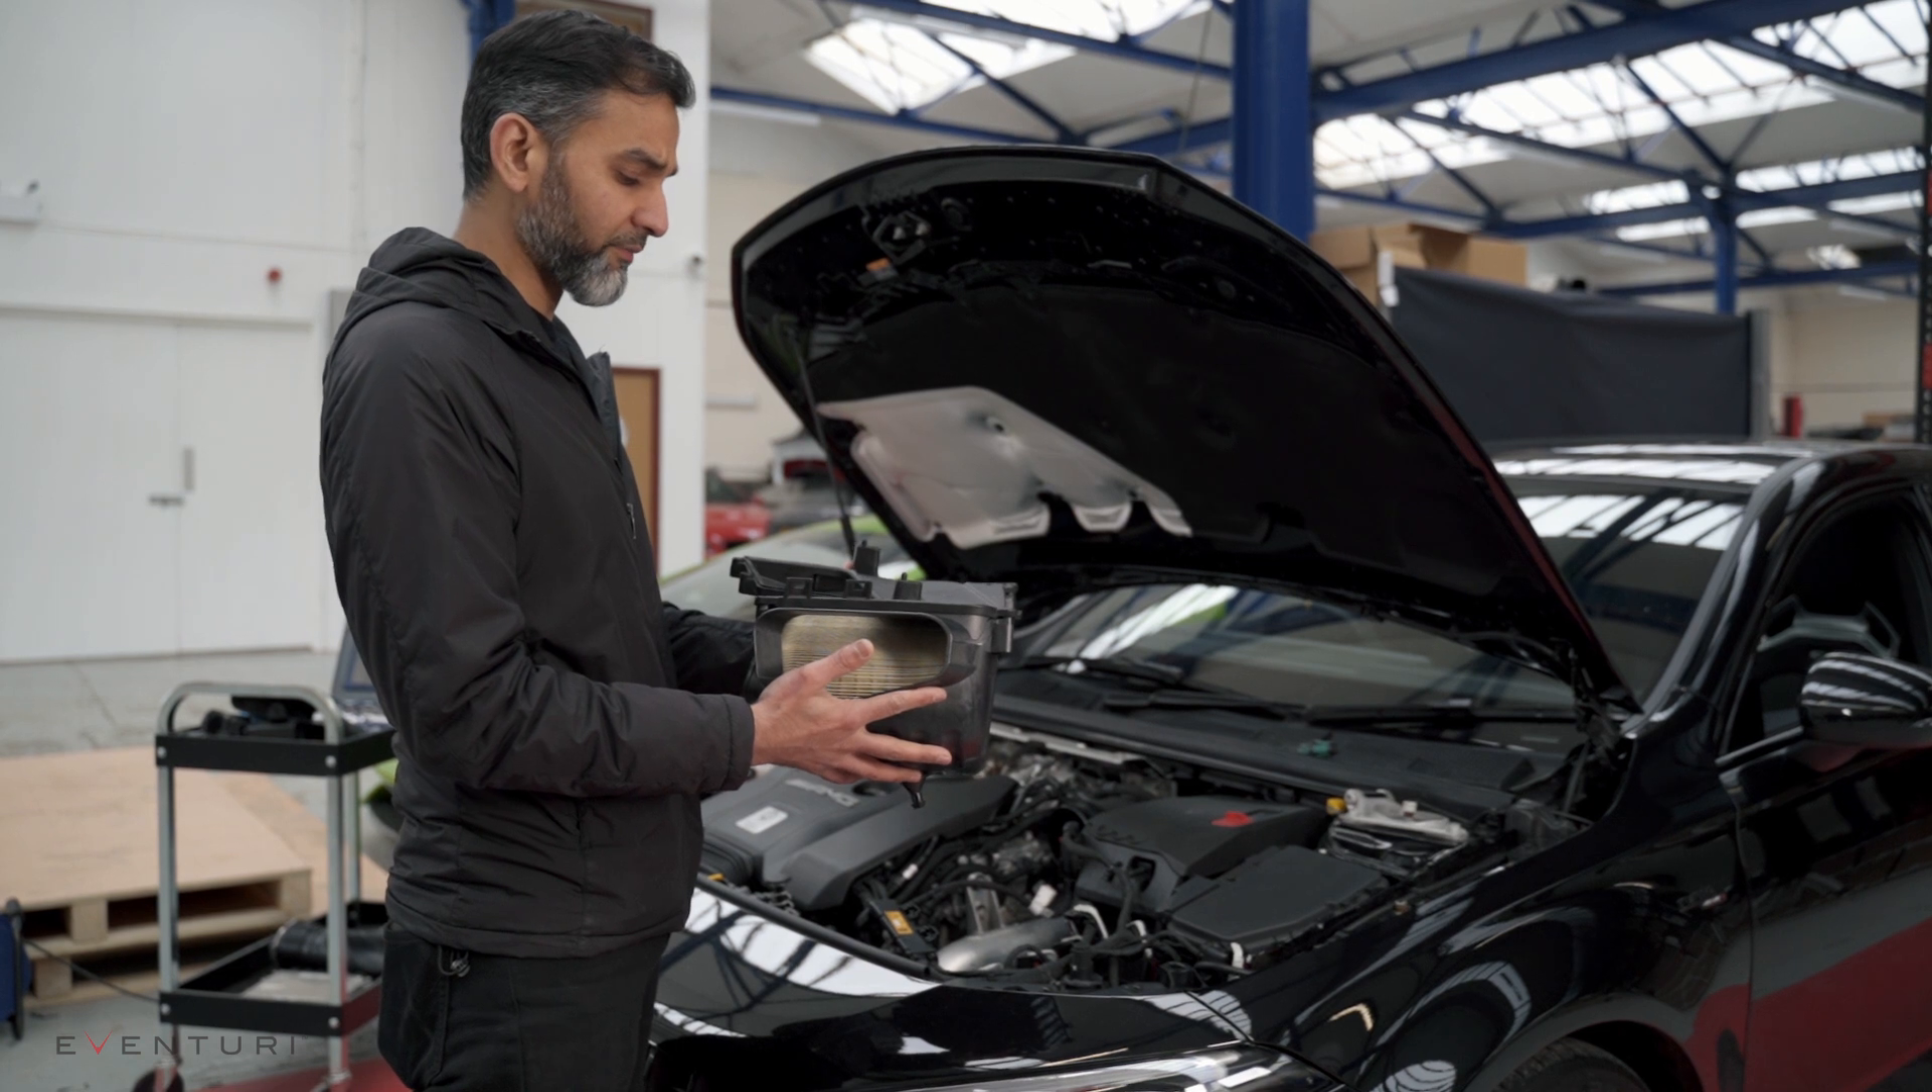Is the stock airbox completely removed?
Yes.